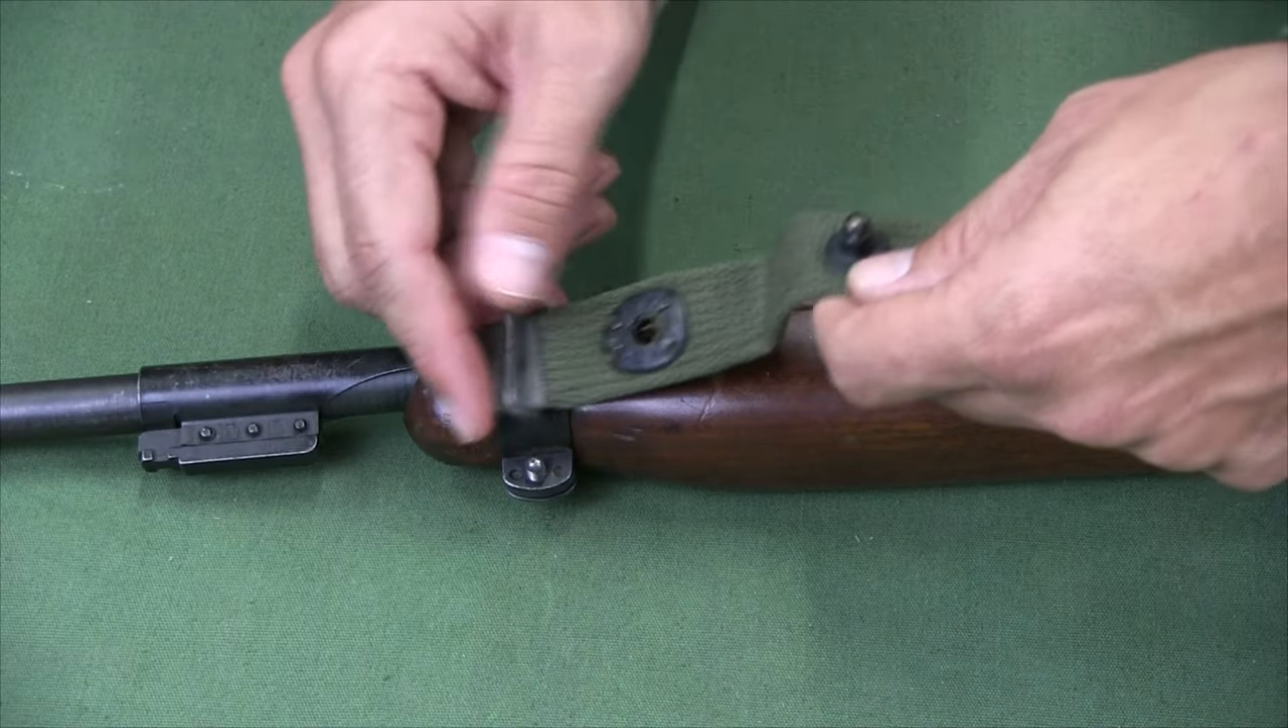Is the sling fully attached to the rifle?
No.